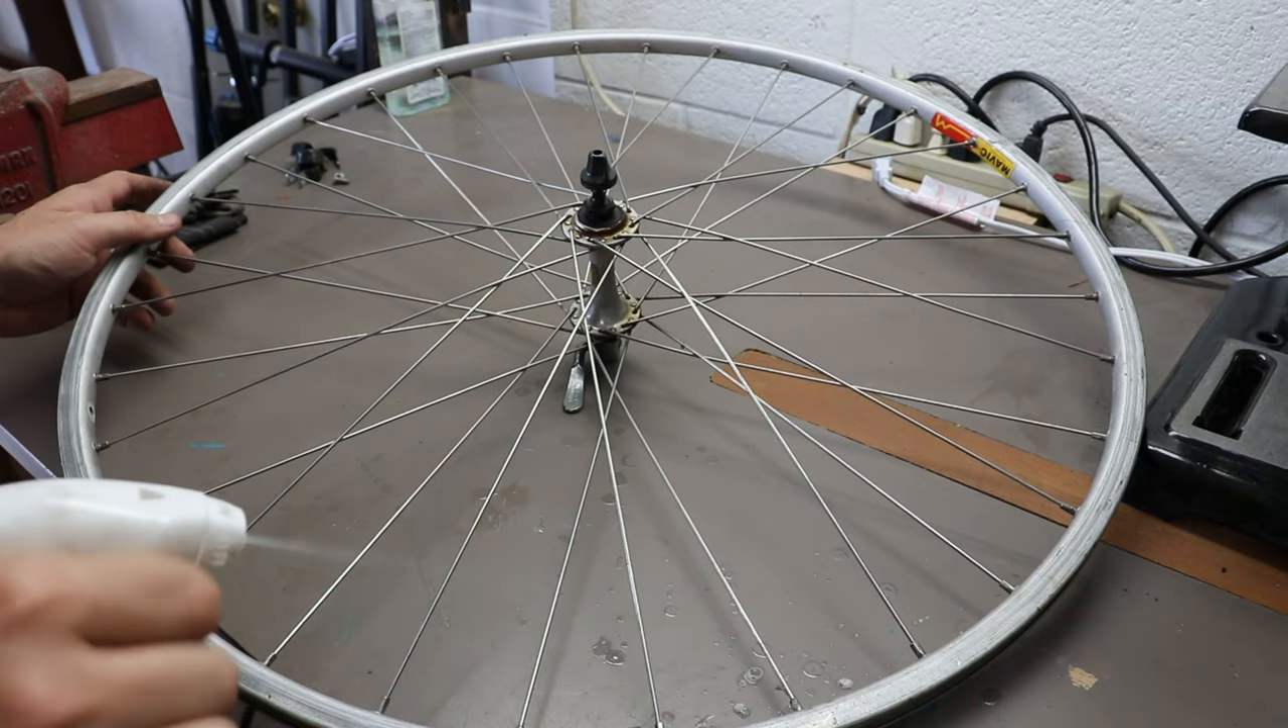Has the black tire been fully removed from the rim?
Yes.